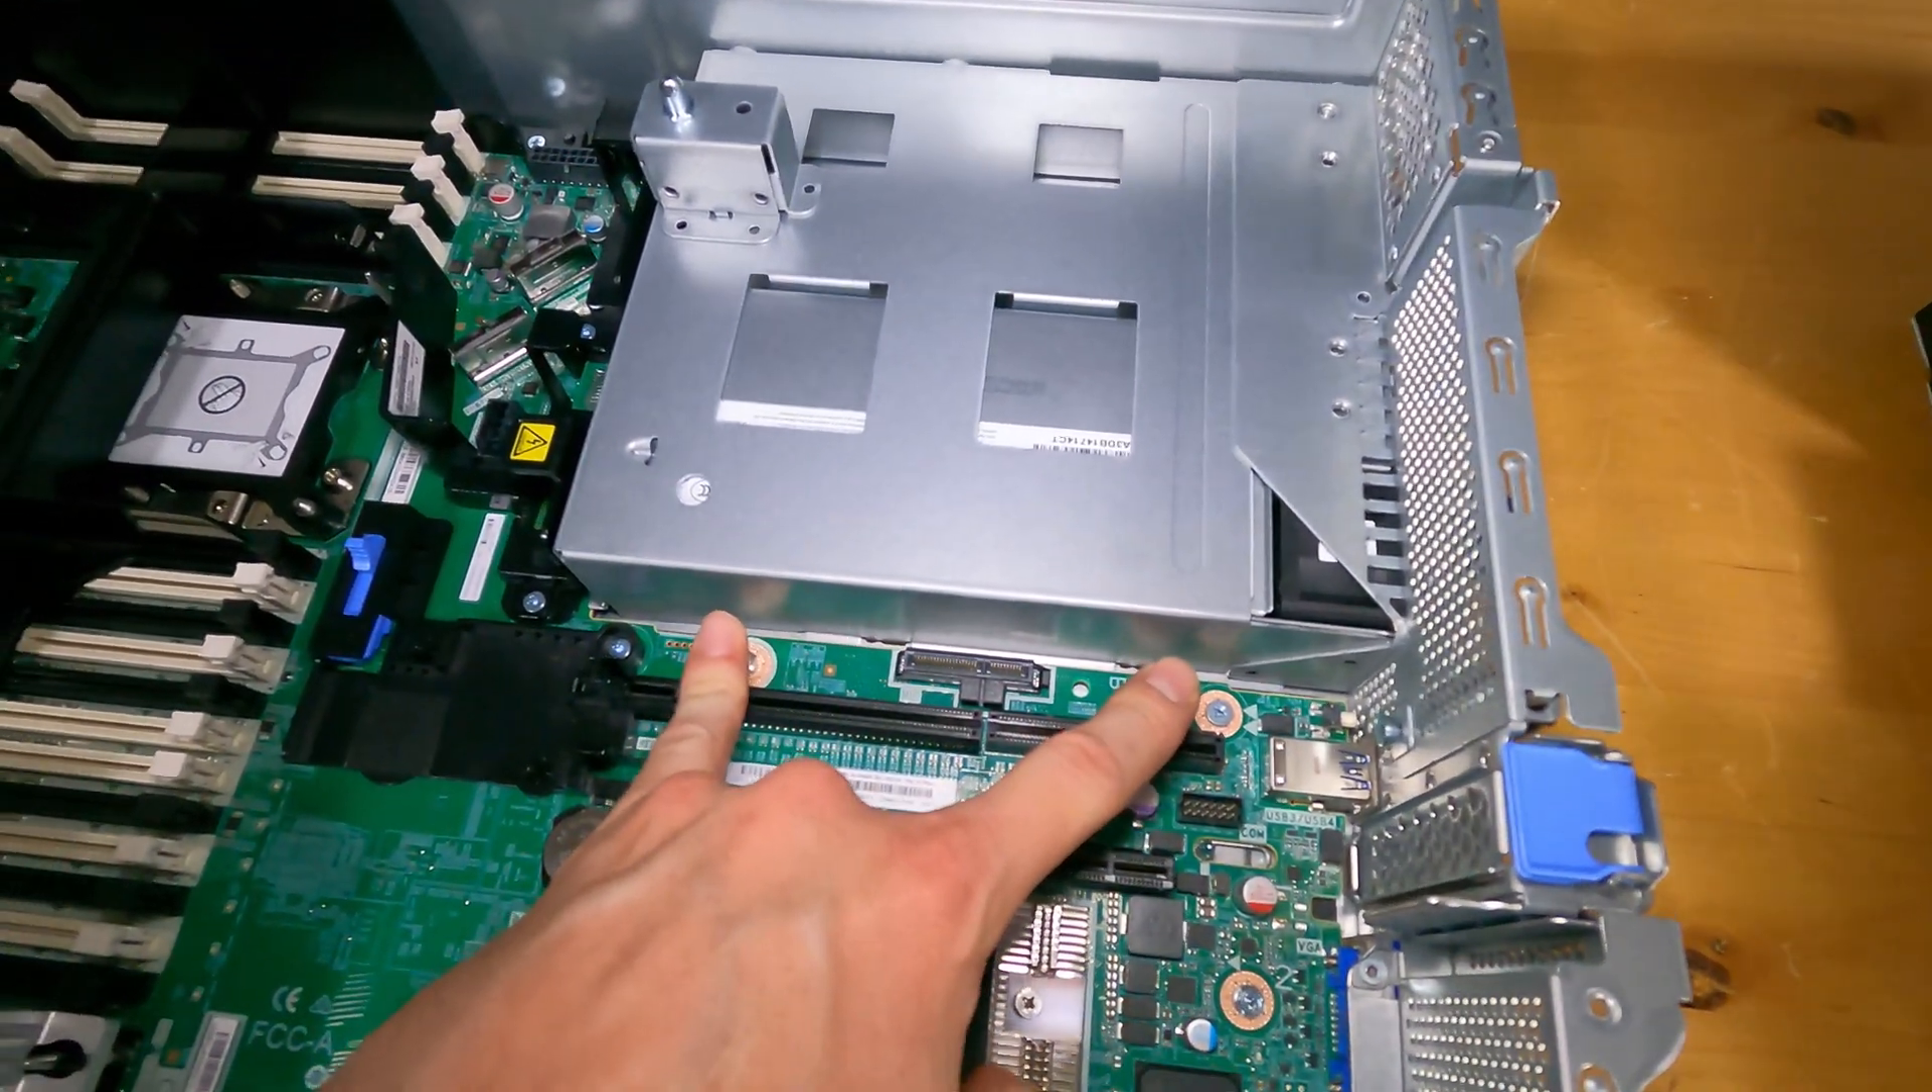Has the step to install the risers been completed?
No.